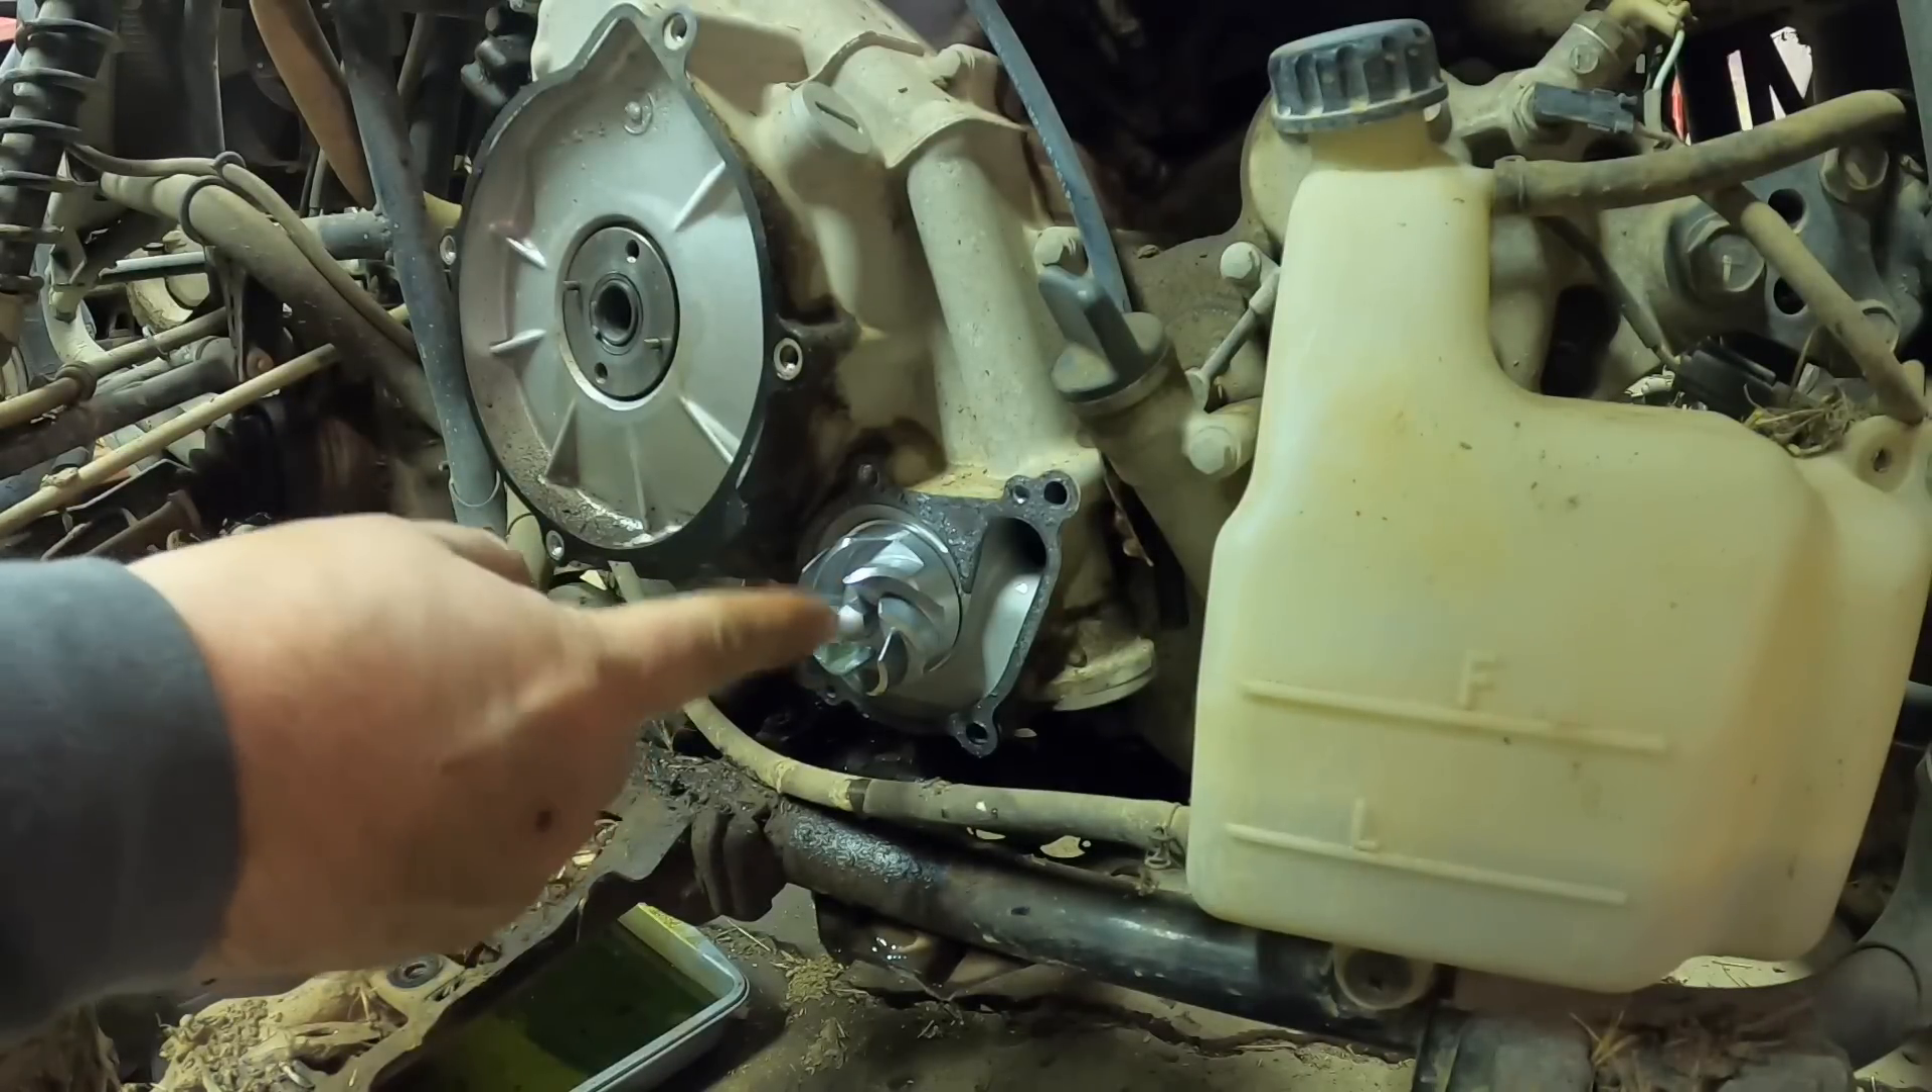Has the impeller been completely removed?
No.